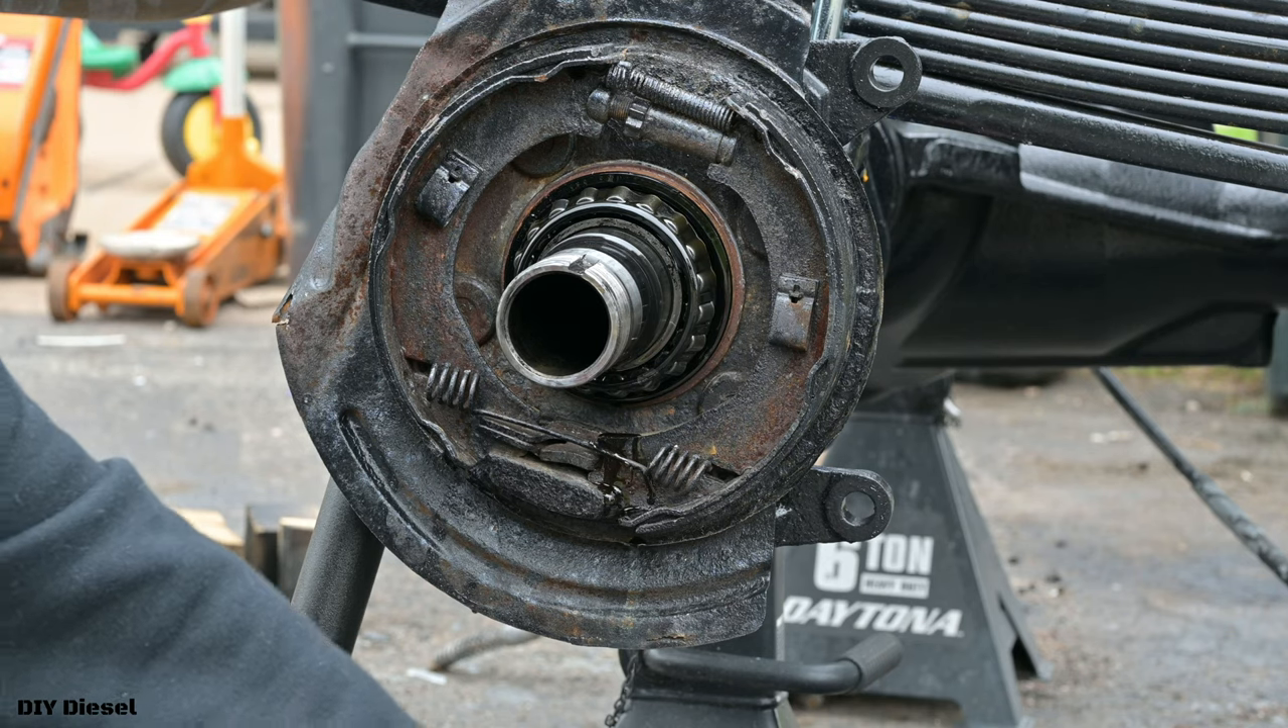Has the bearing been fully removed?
No.